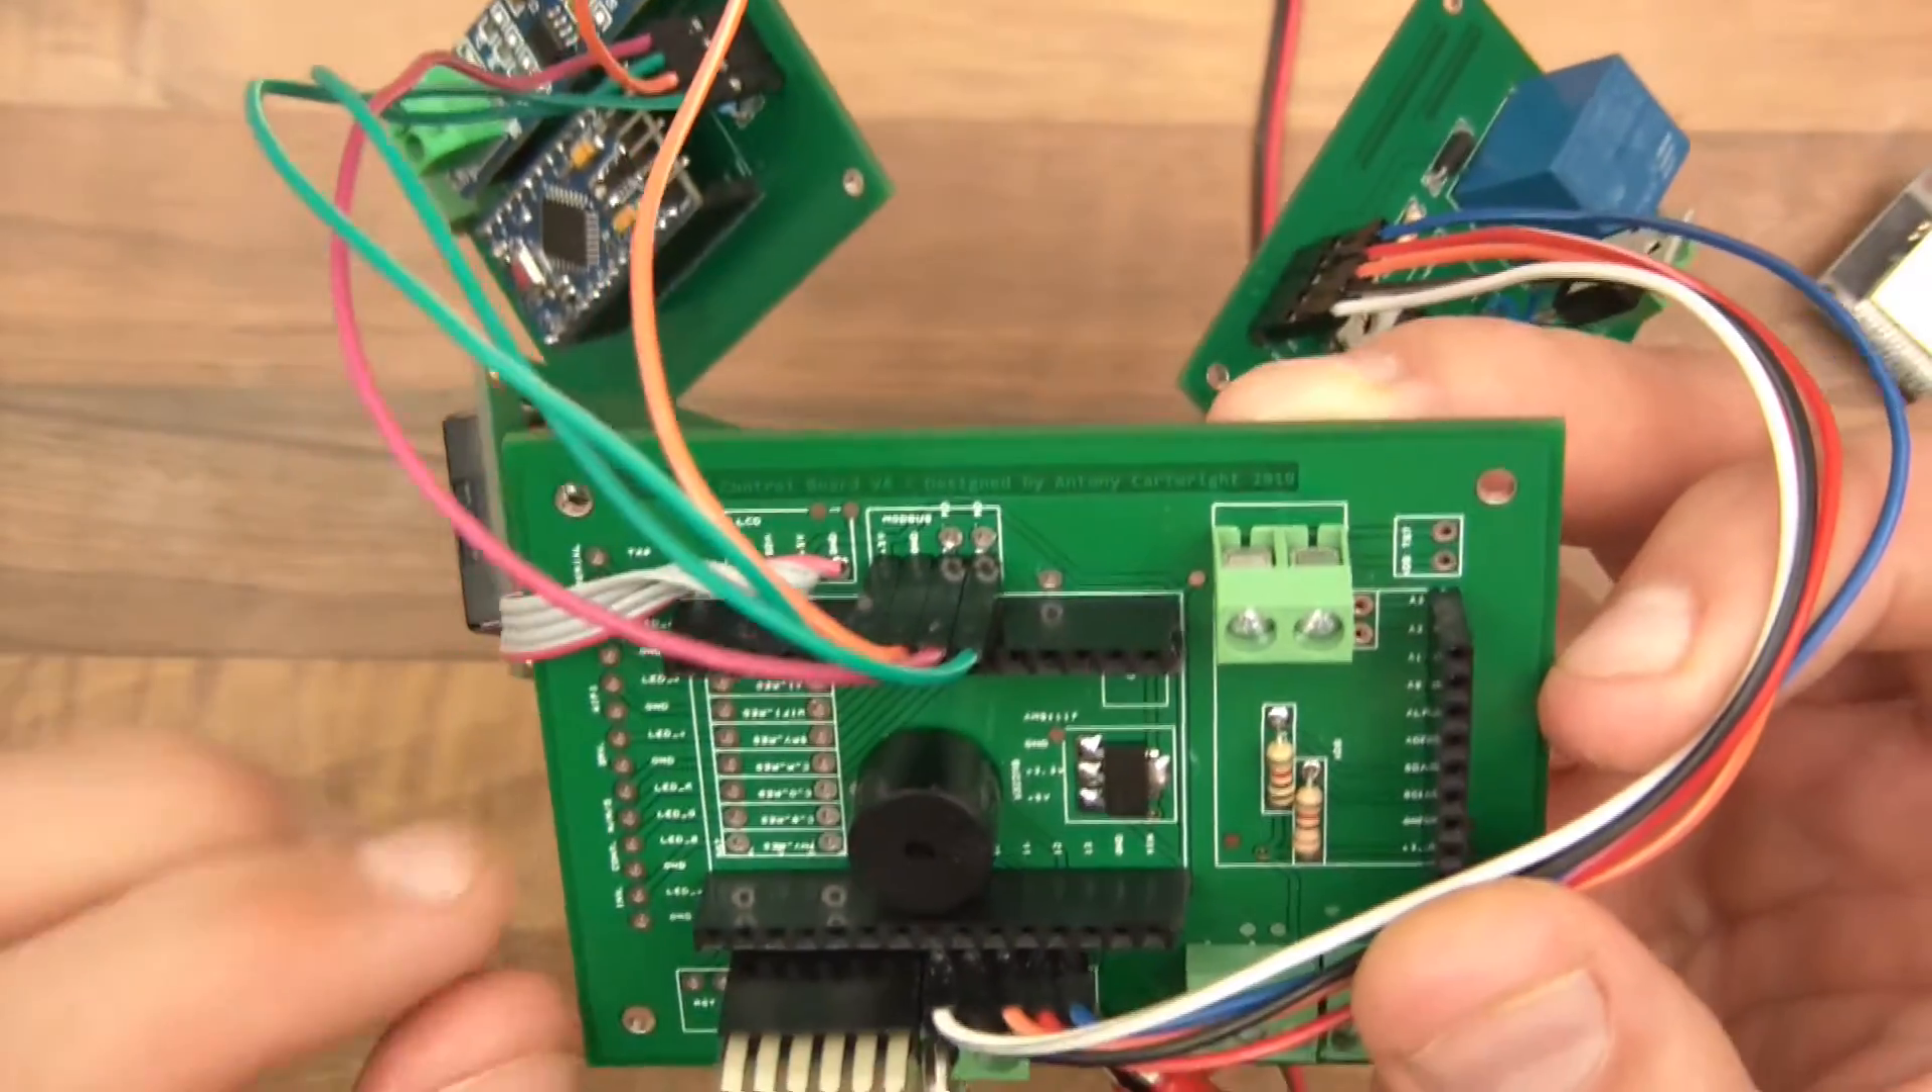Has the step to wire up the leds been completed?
No.